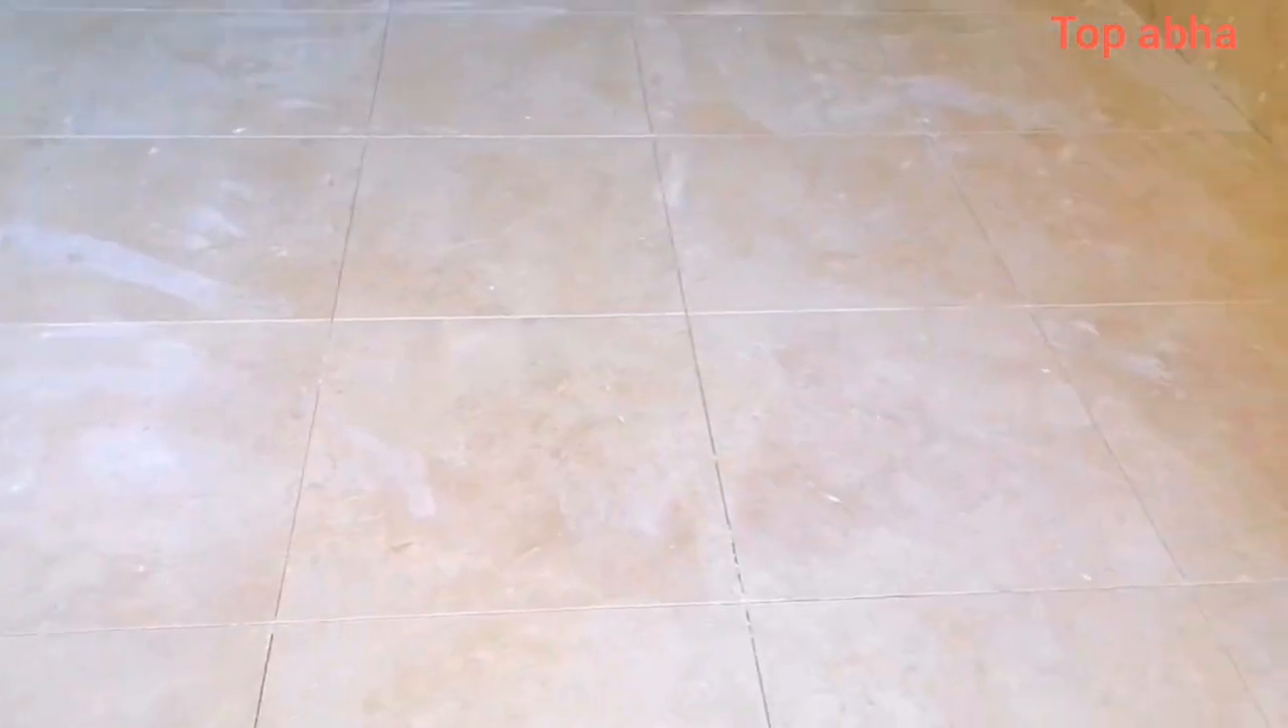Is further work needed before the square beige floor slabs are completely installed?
No.